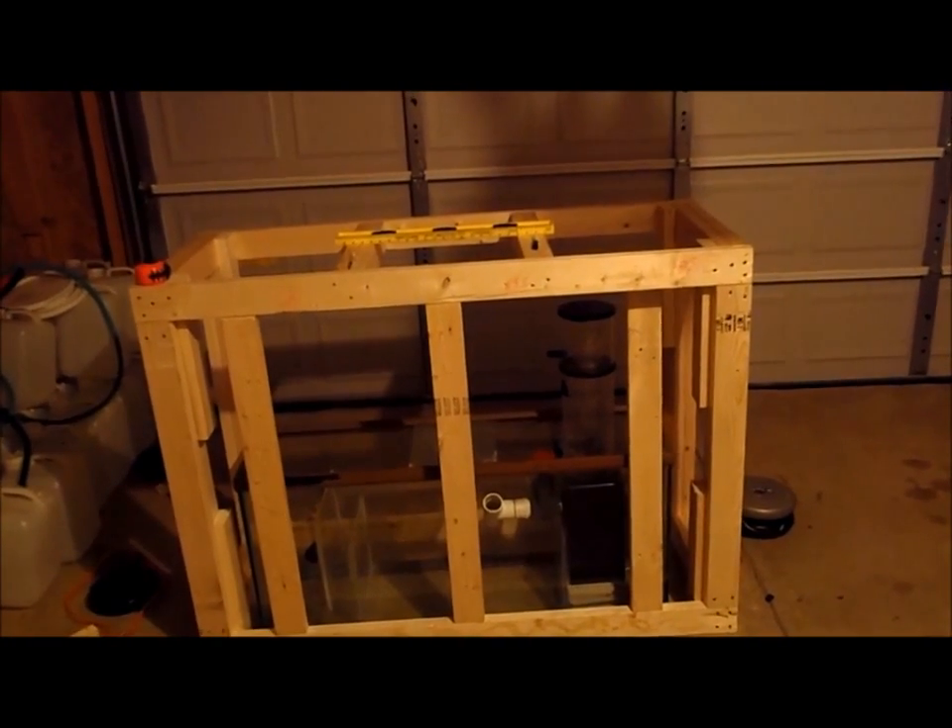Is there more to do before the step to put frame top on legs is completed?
No.